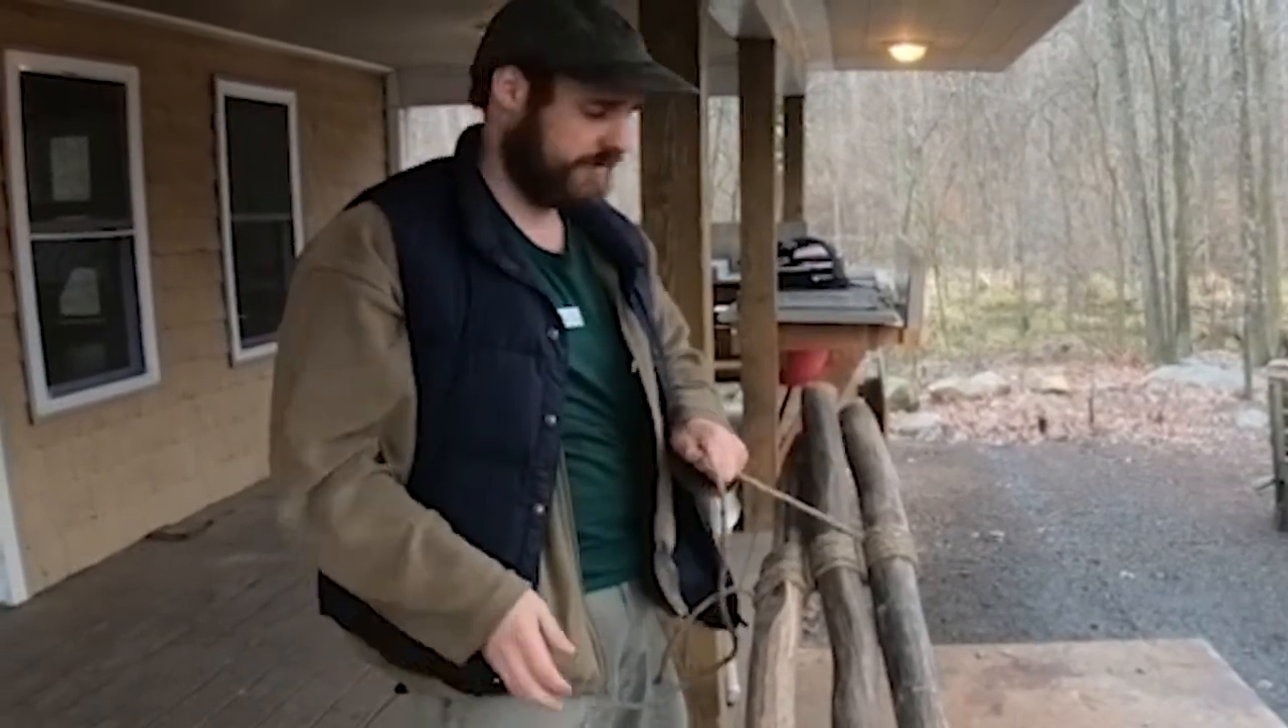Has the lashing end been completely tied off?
No.